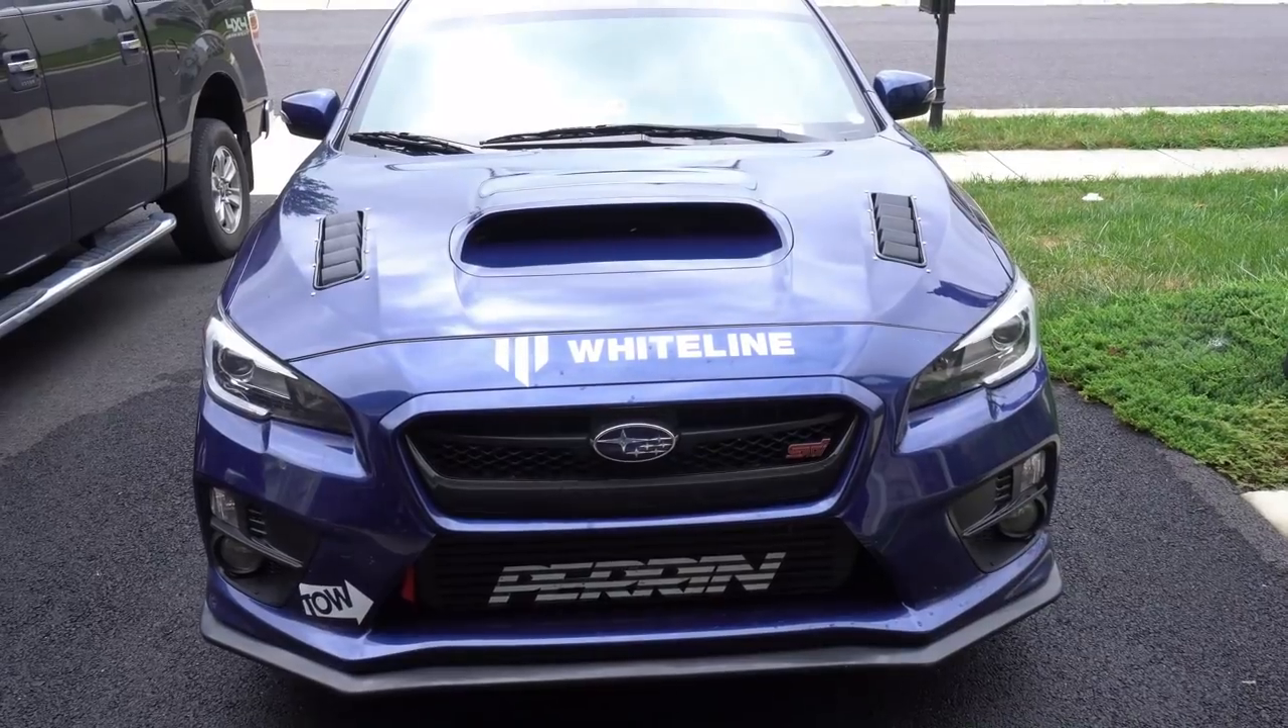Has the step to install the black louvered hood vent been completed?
Yes.